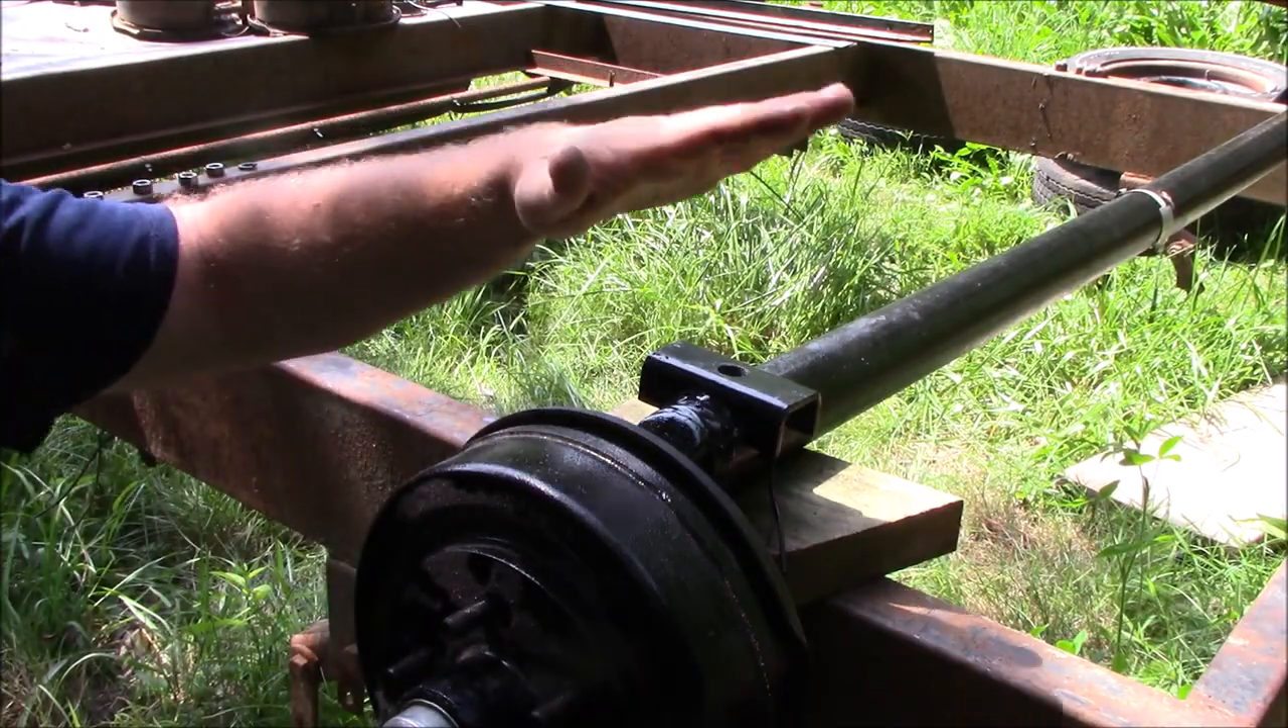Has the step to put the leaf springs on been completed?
No.